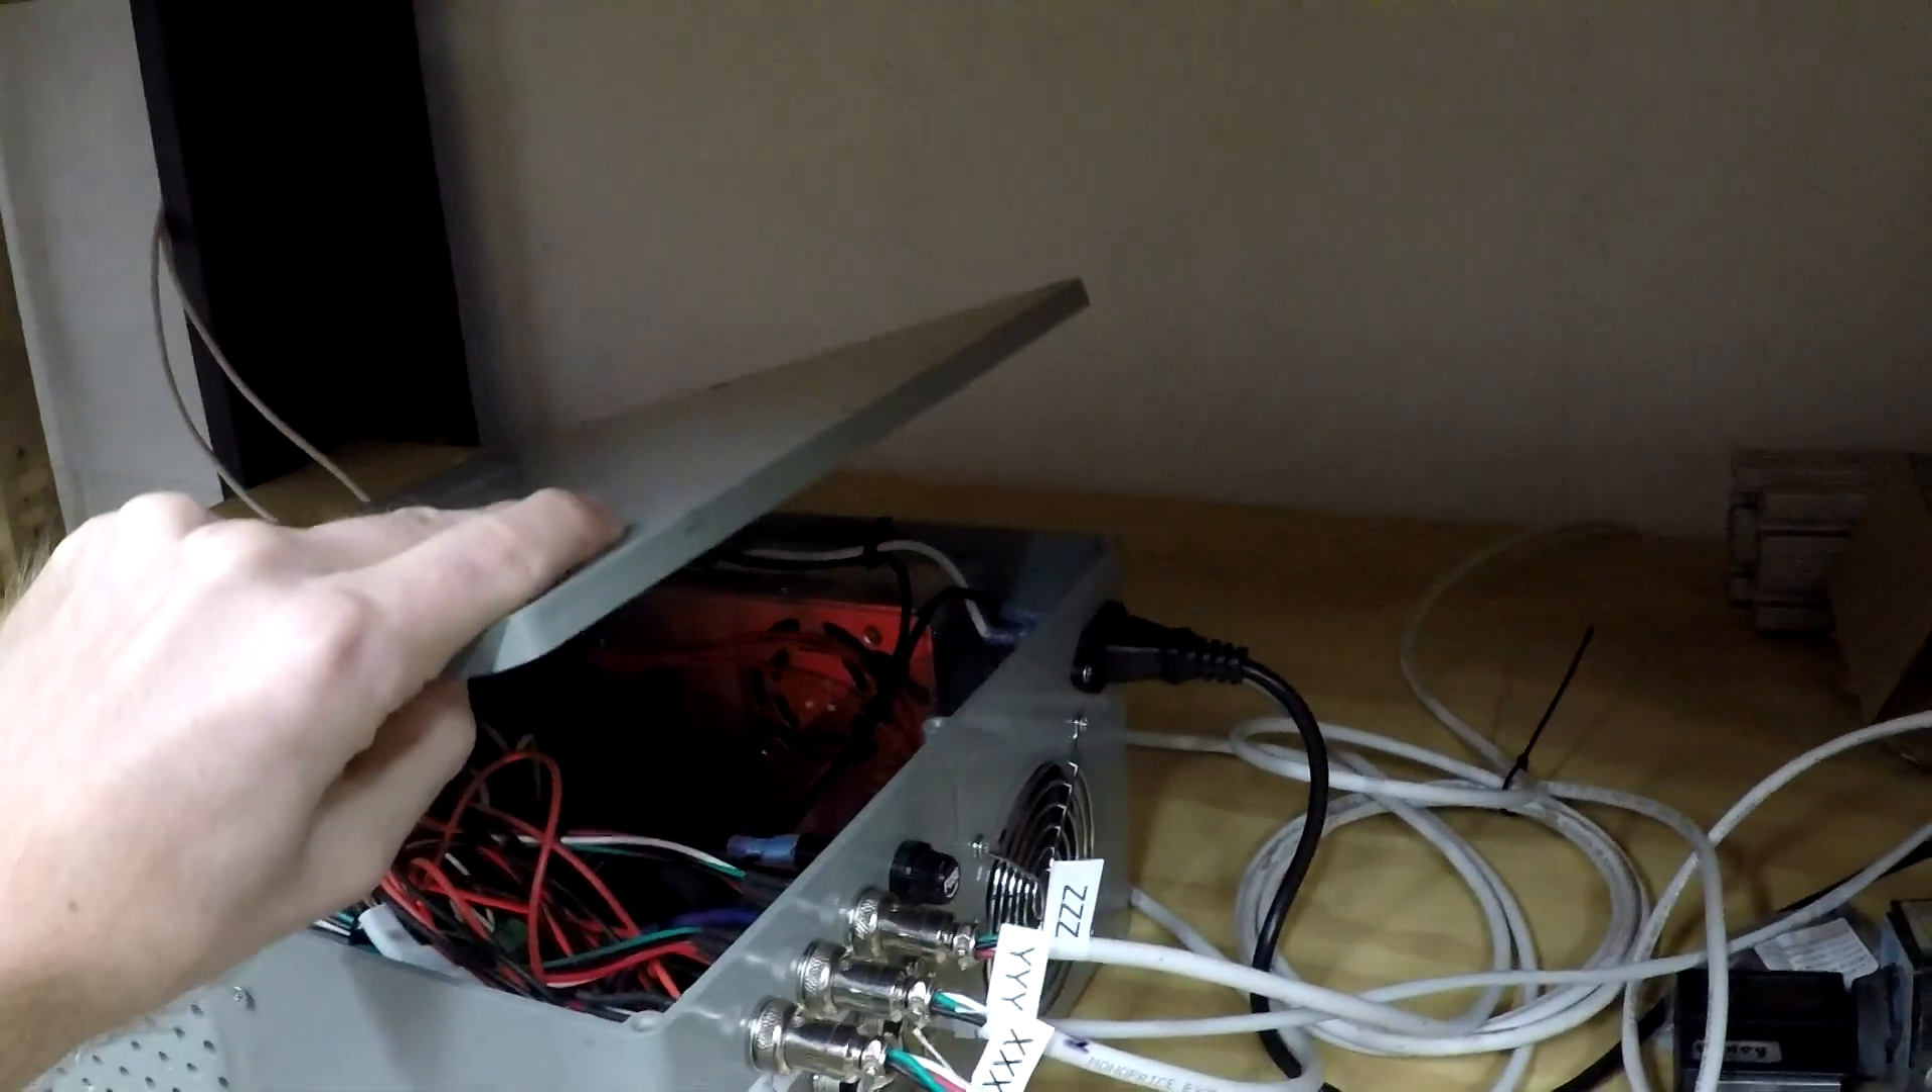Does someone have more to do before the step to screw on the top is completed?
Yes.